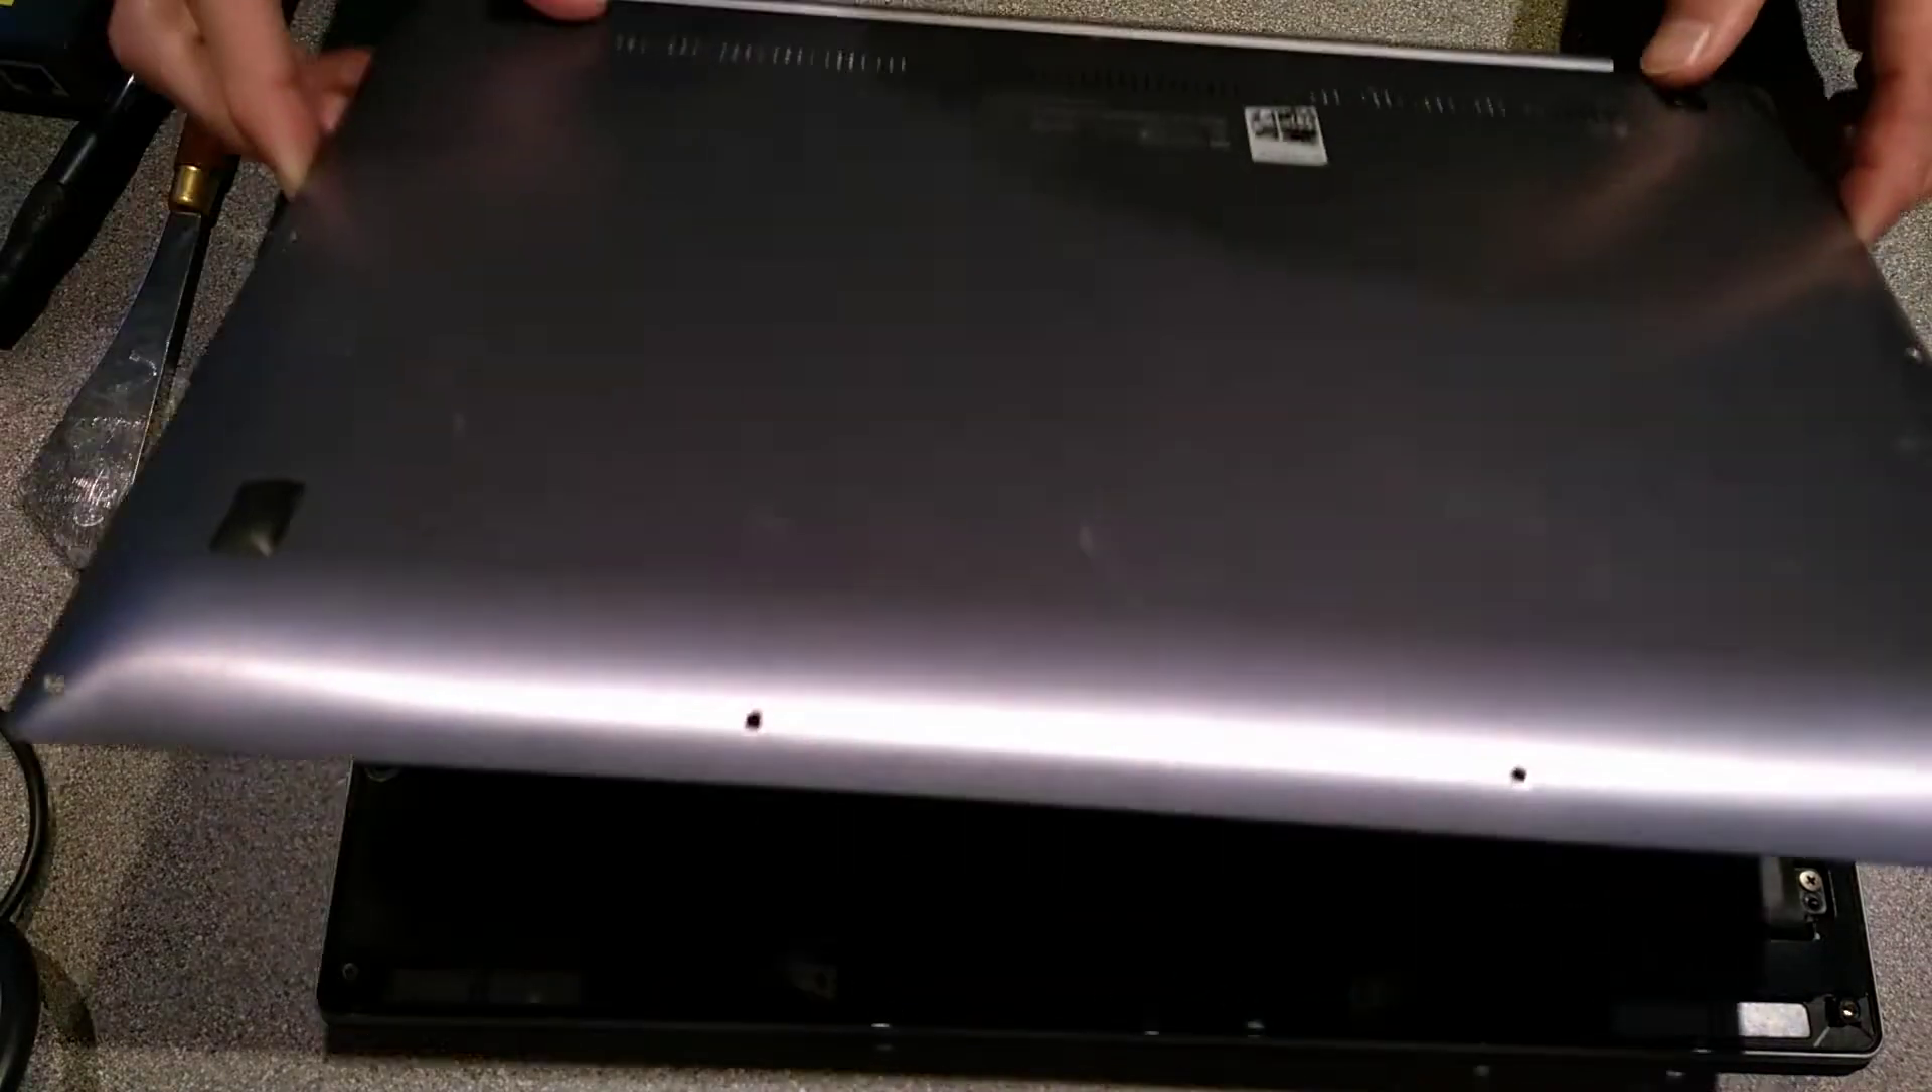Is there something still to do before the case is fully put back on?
Yes.